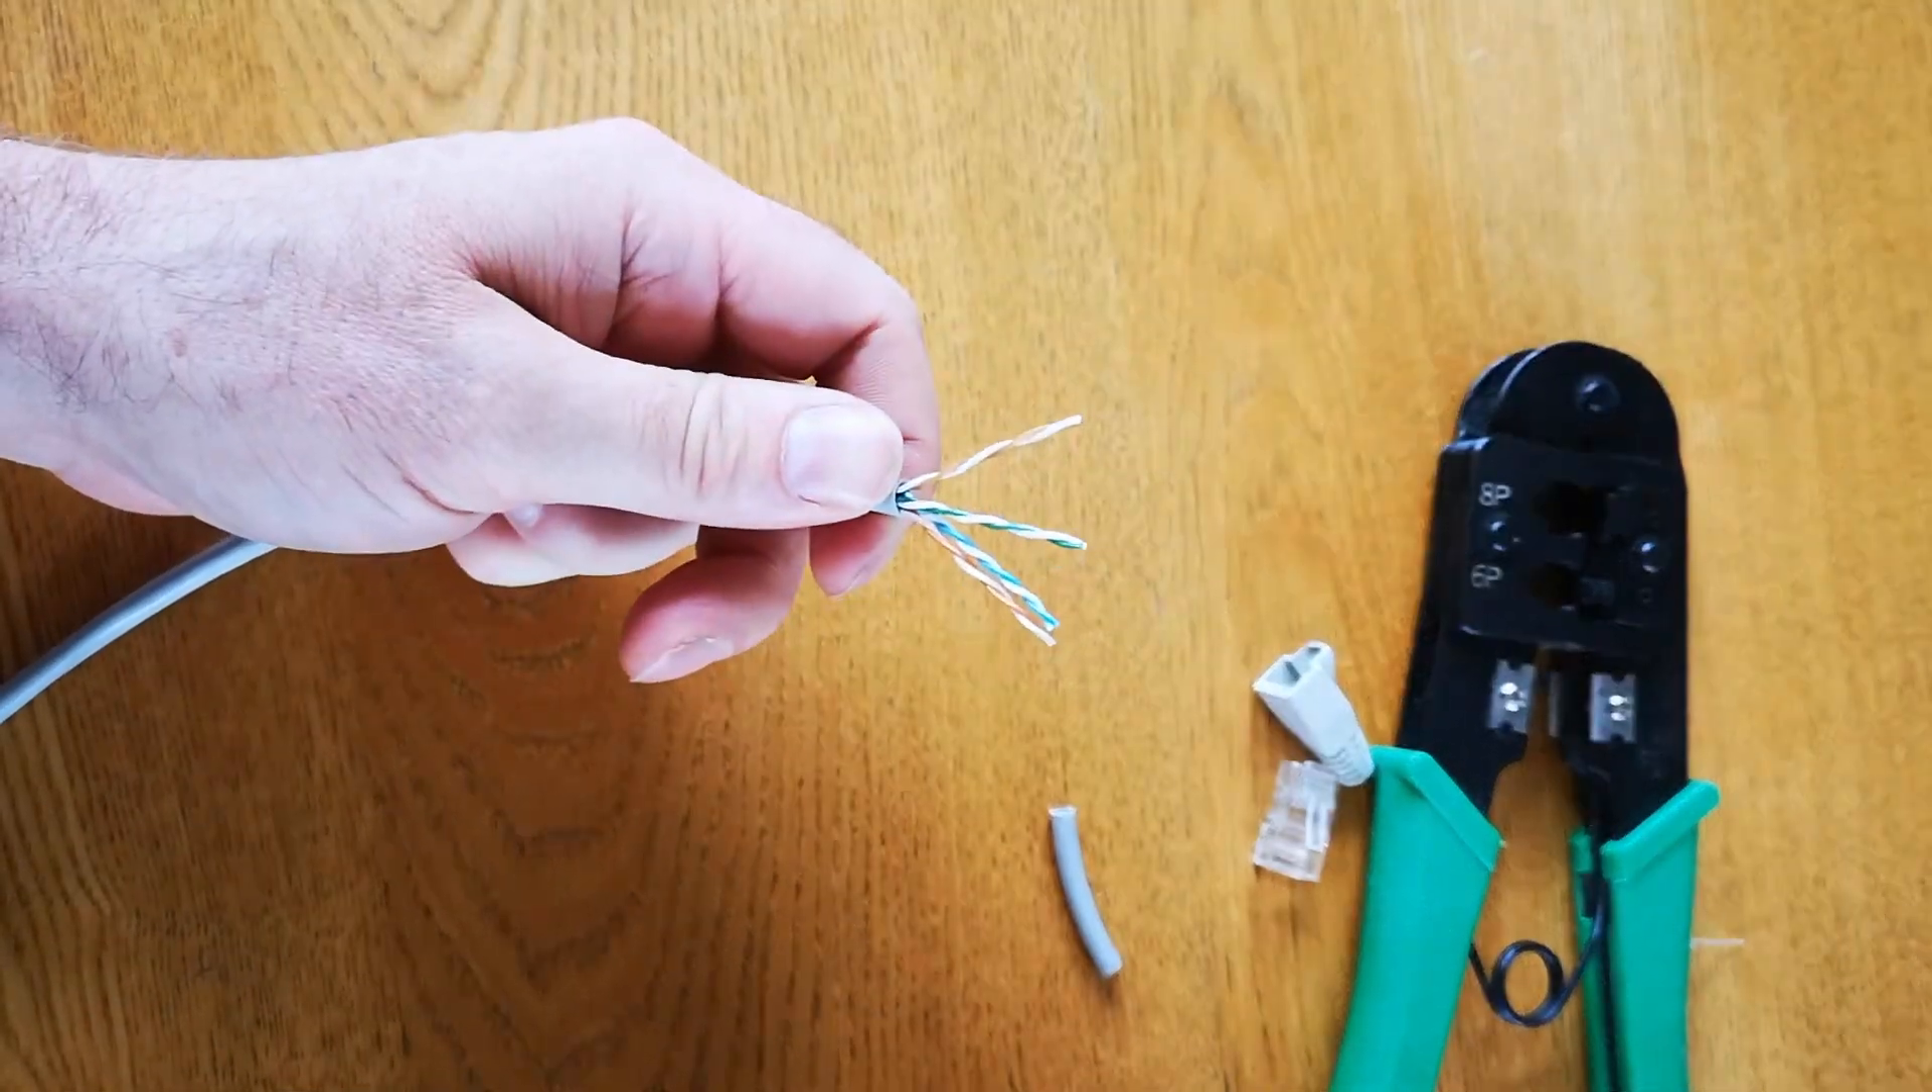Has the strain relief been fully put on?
No.